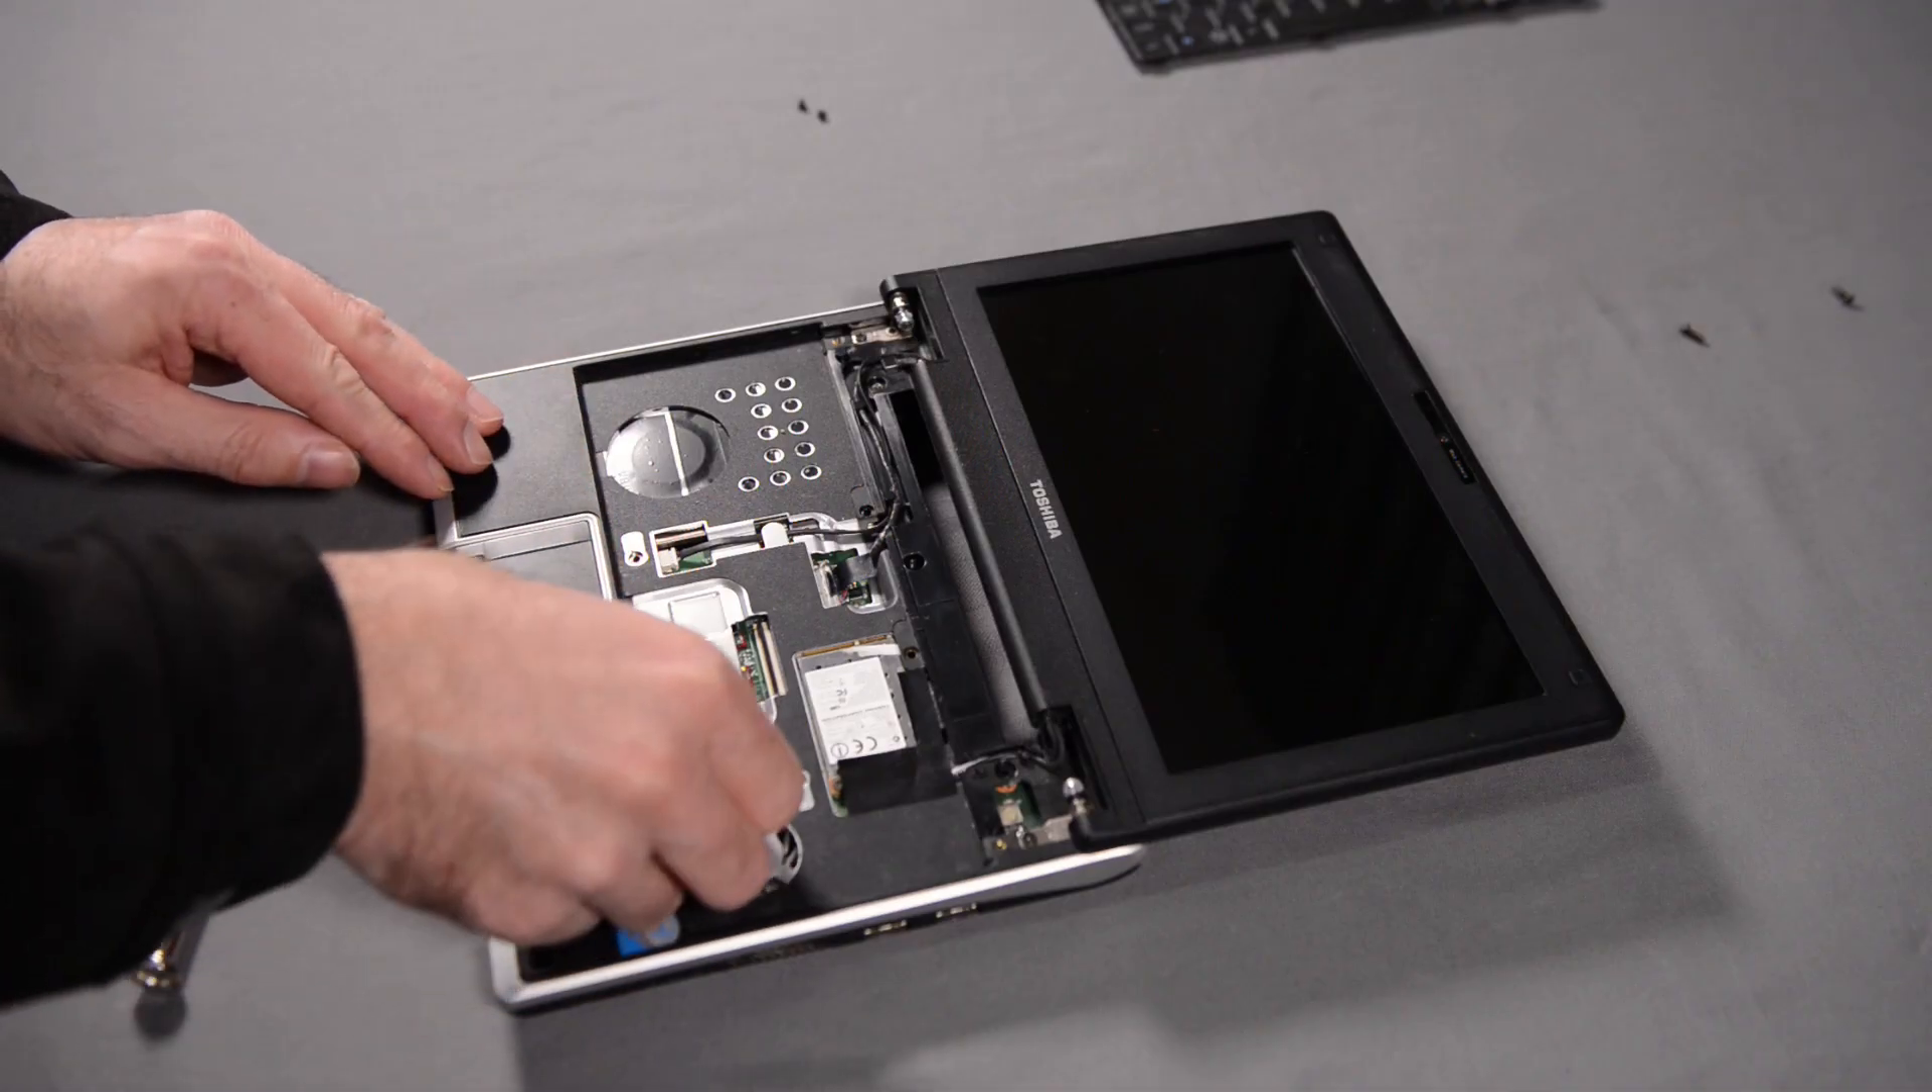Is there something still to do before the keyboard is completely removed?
No.